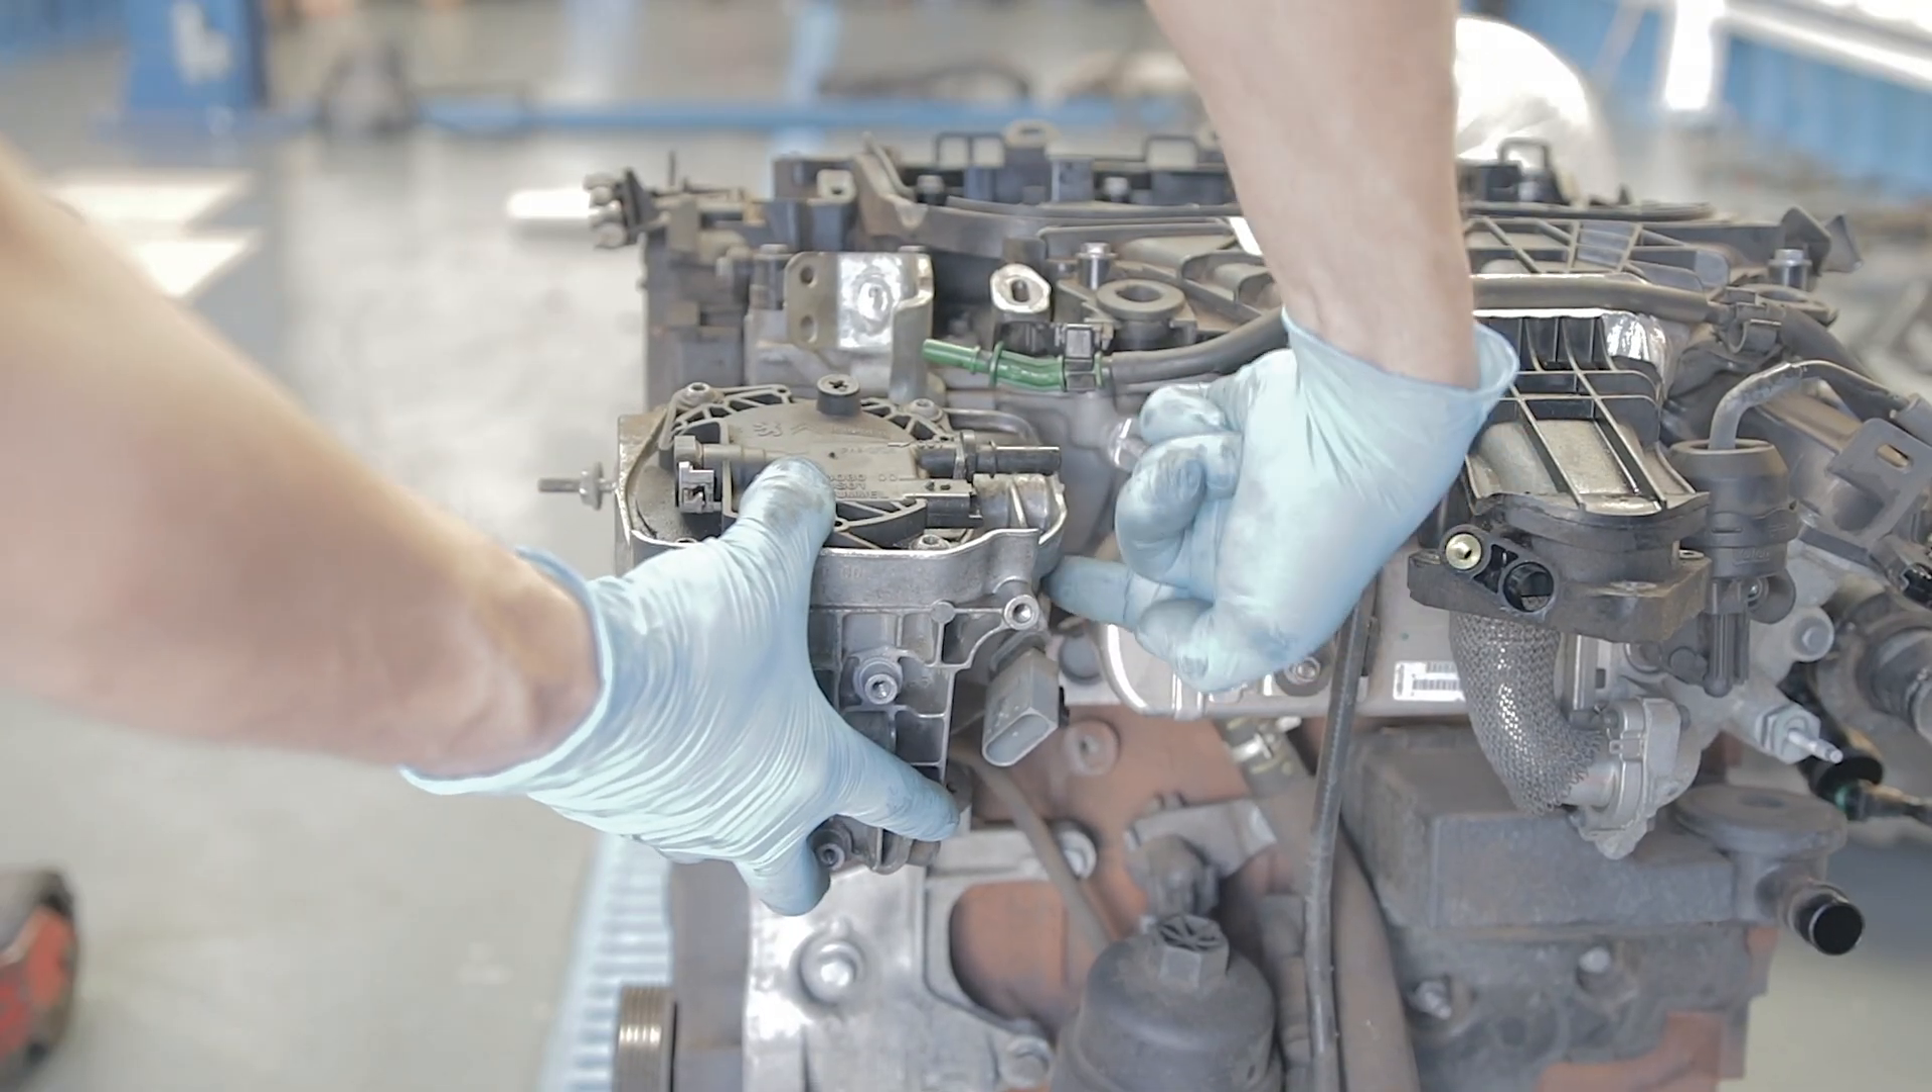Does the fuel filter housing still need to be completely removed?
Yes.